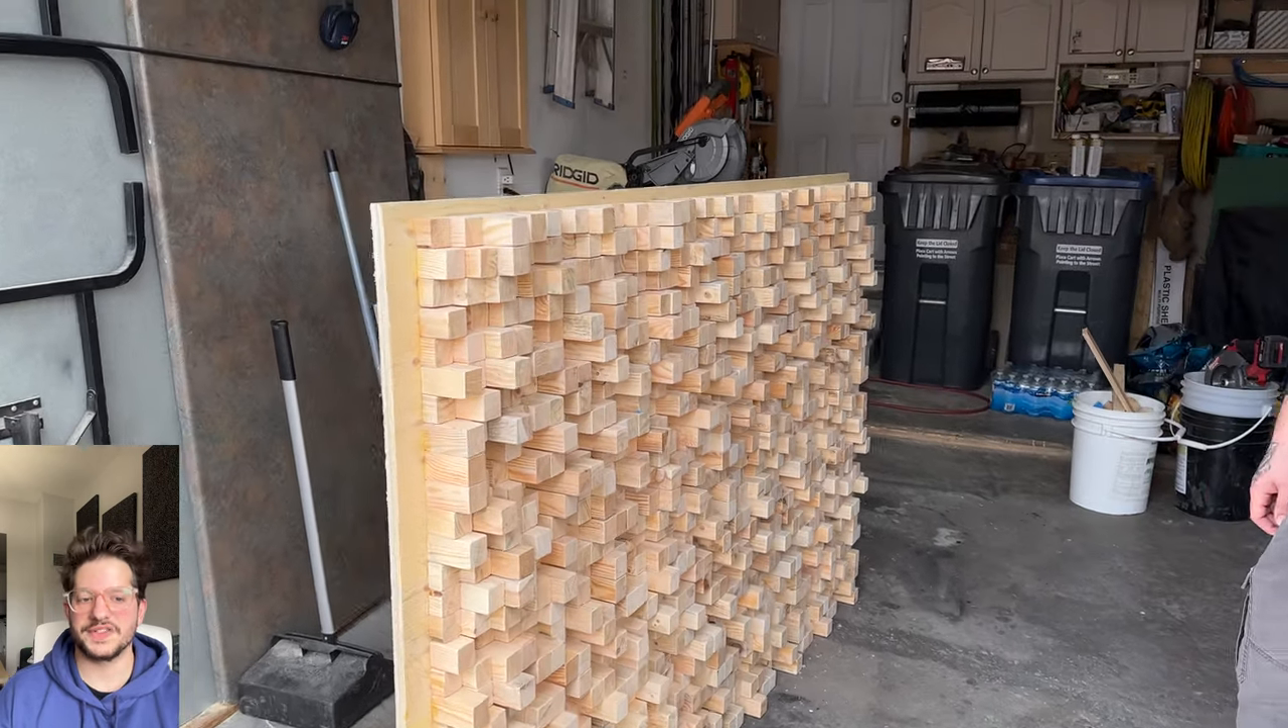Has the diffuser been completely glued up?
Yes.